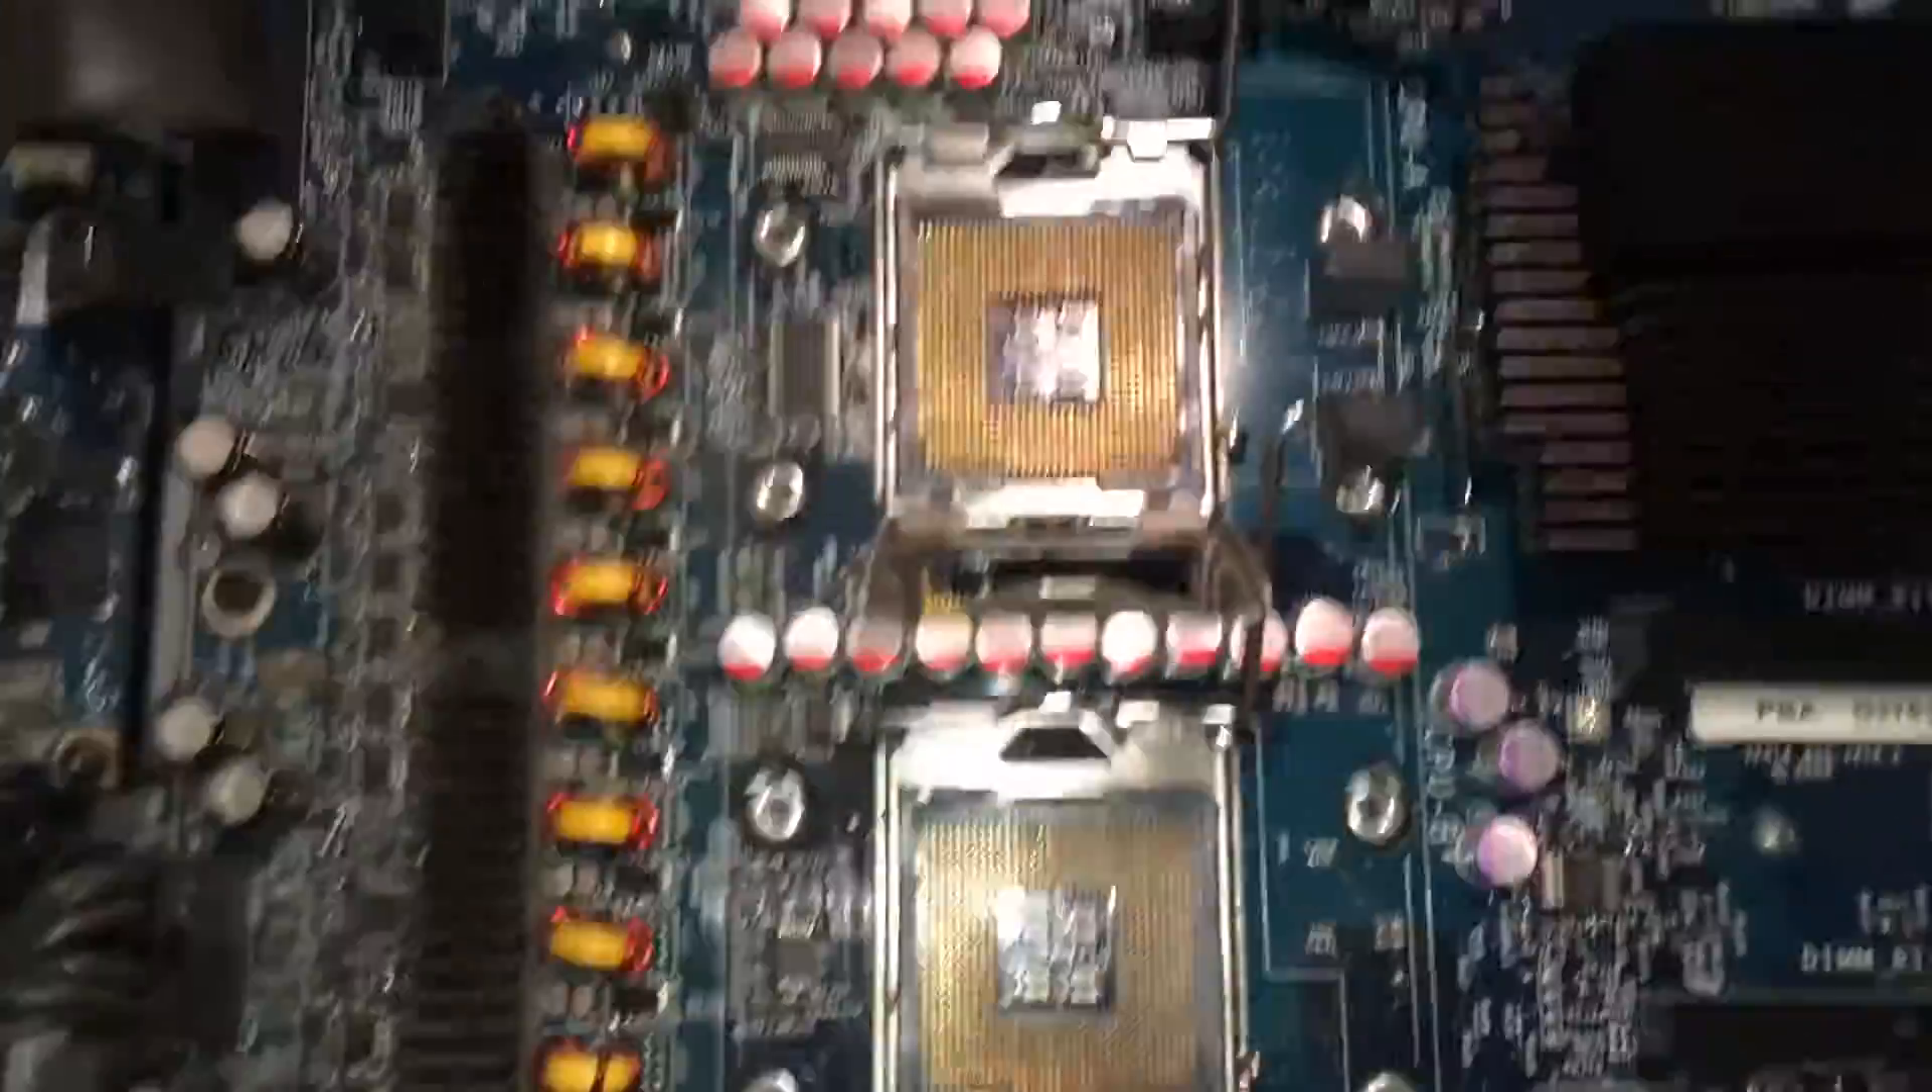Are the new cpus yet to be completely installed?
Yes.